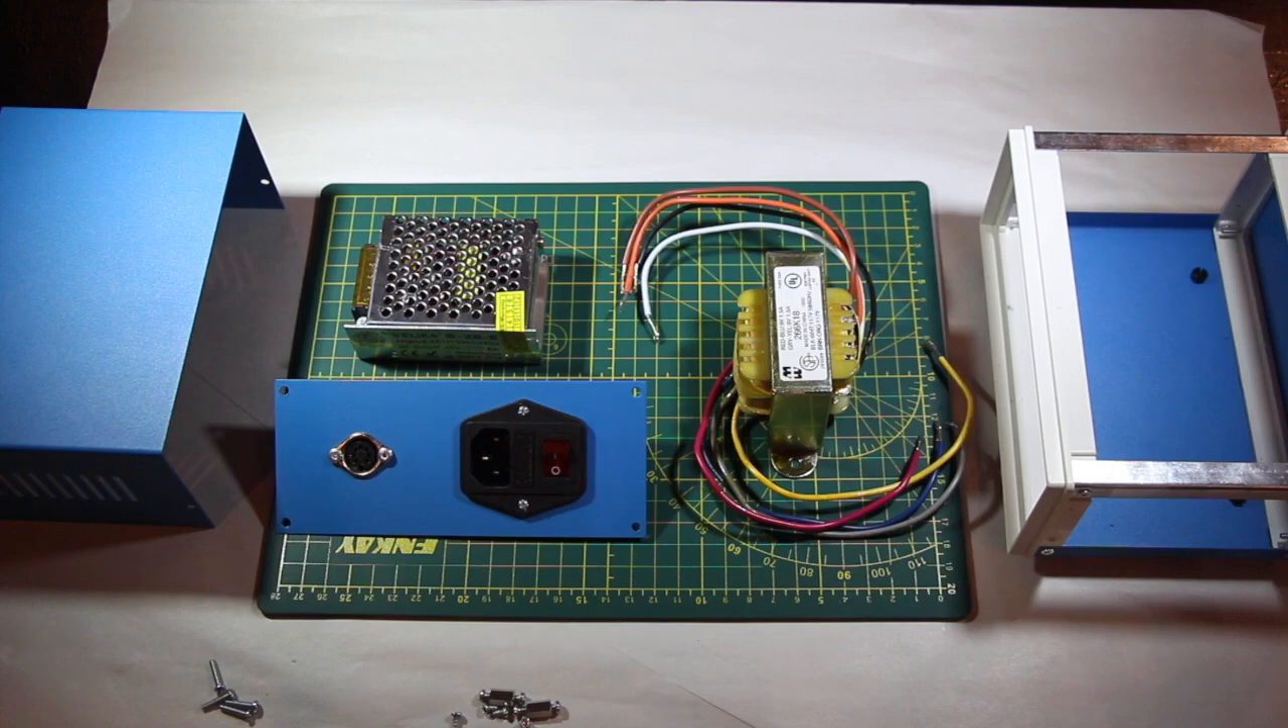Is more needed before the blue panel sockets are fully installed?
No.